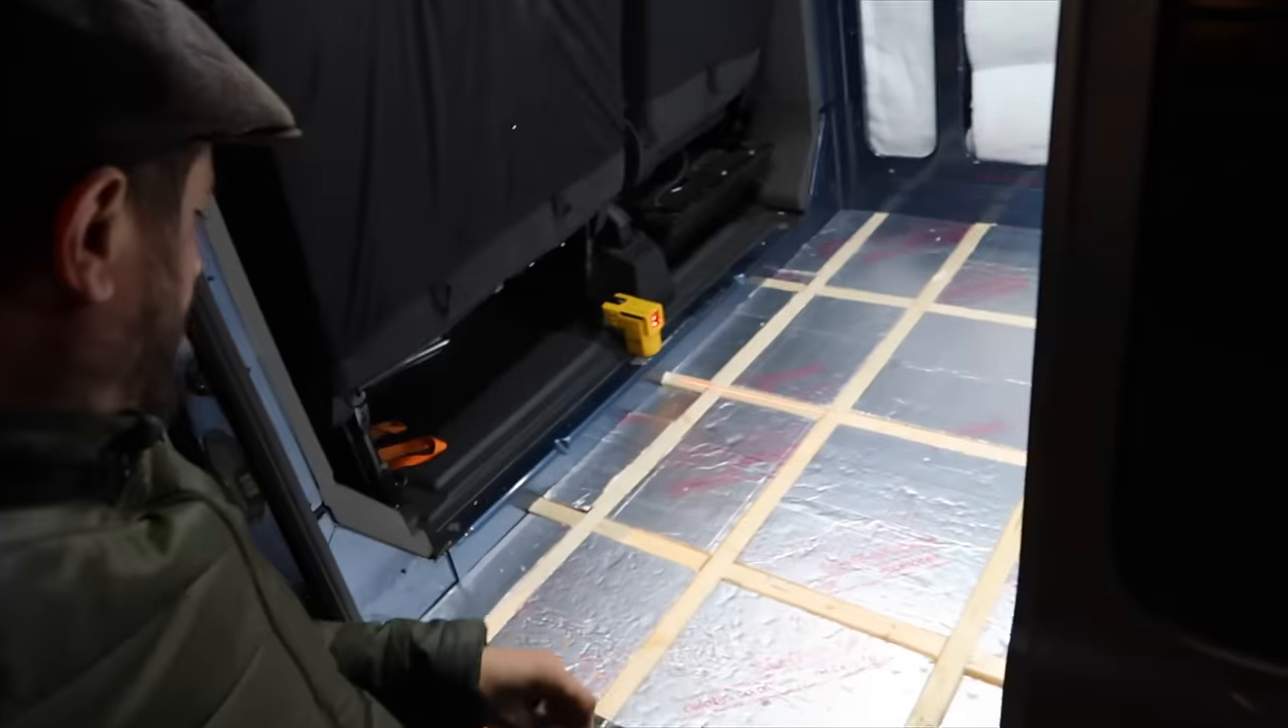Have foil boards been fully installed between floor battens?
Yes.